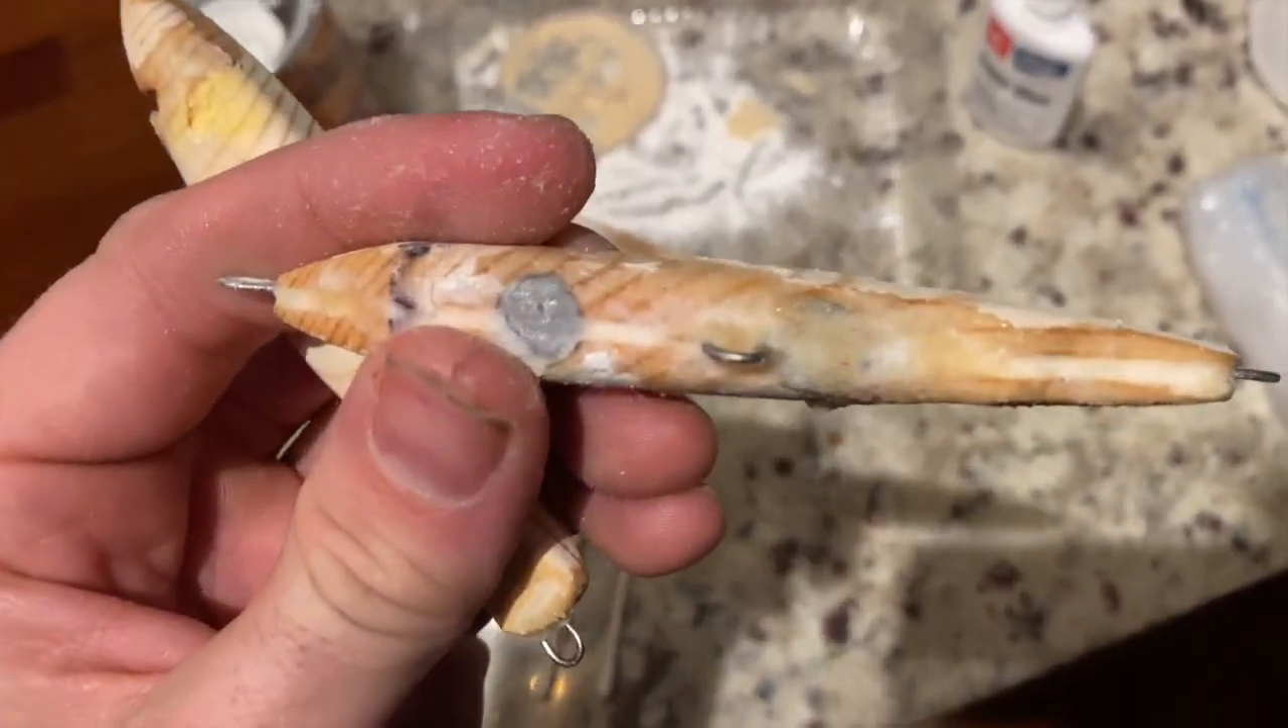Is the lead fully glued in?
Yes.